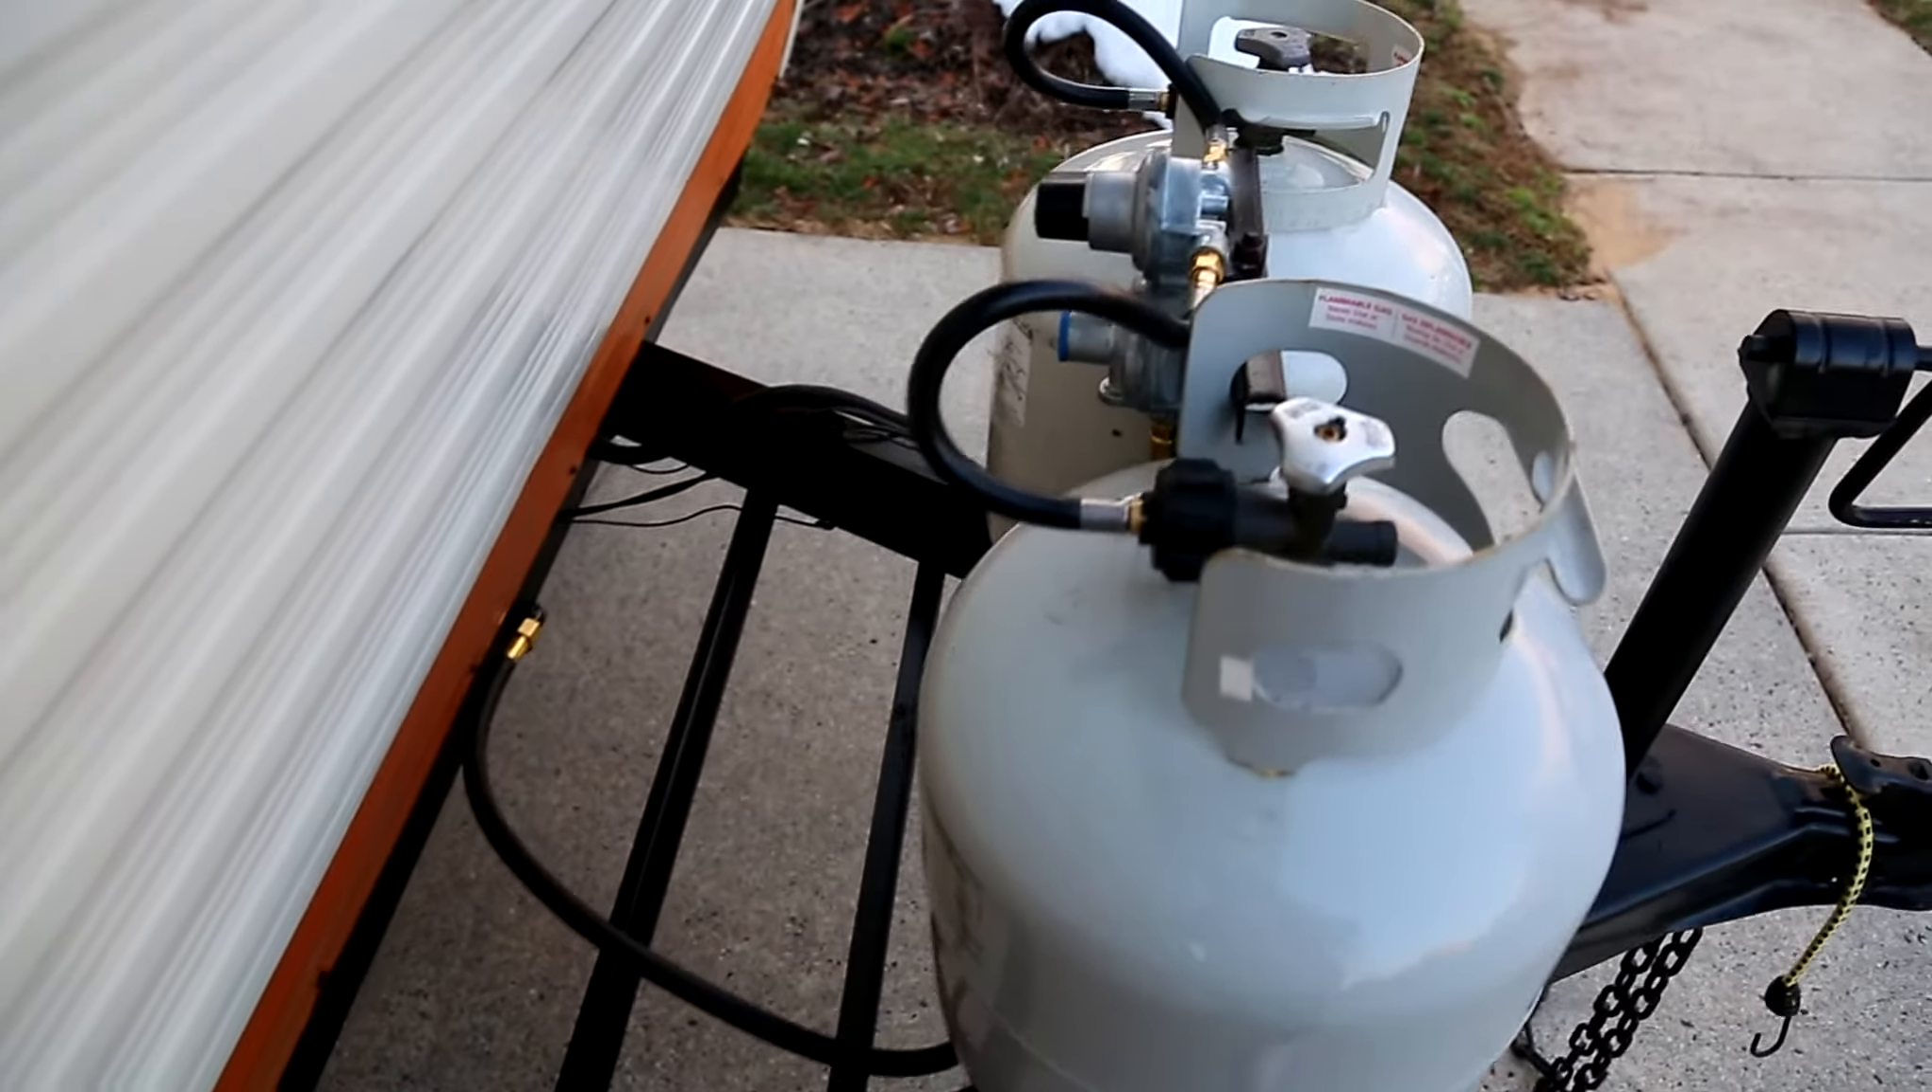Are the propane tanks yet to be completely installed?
No.